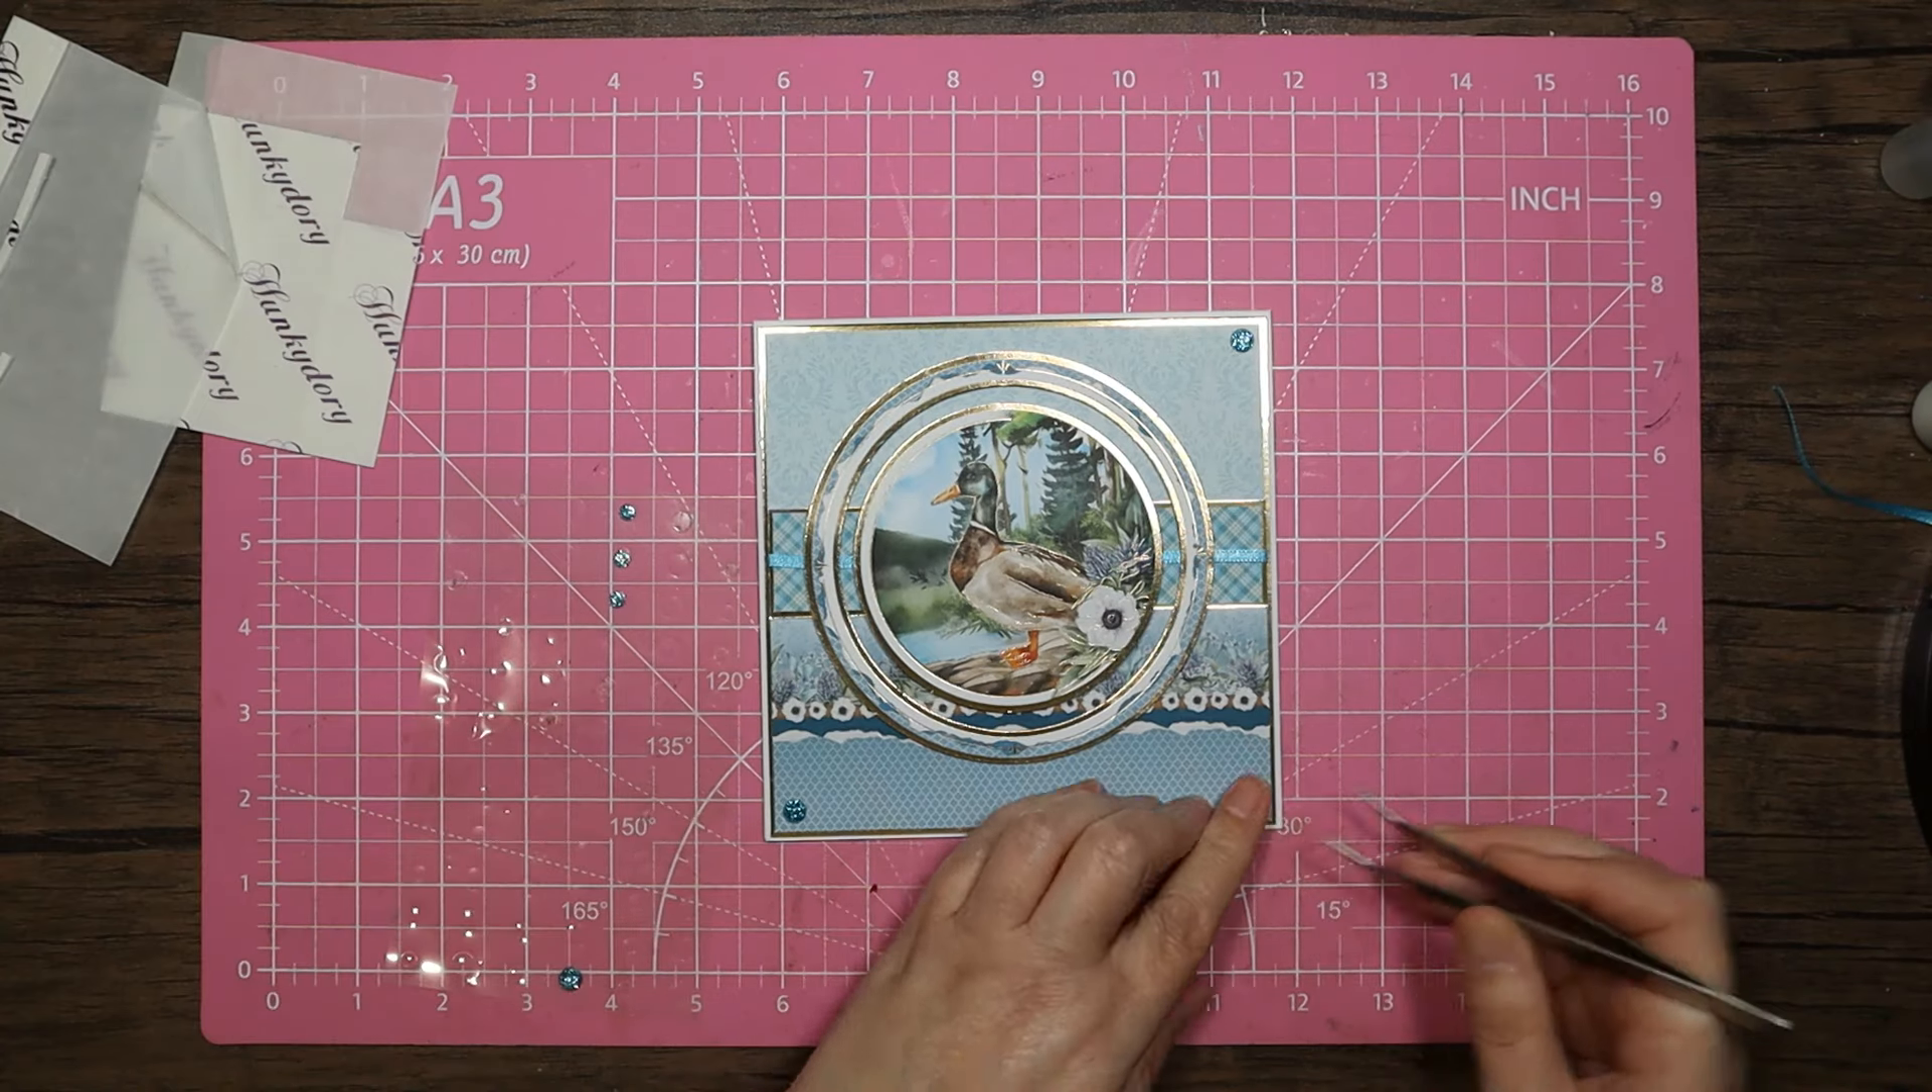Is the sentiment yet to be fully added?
Yes.